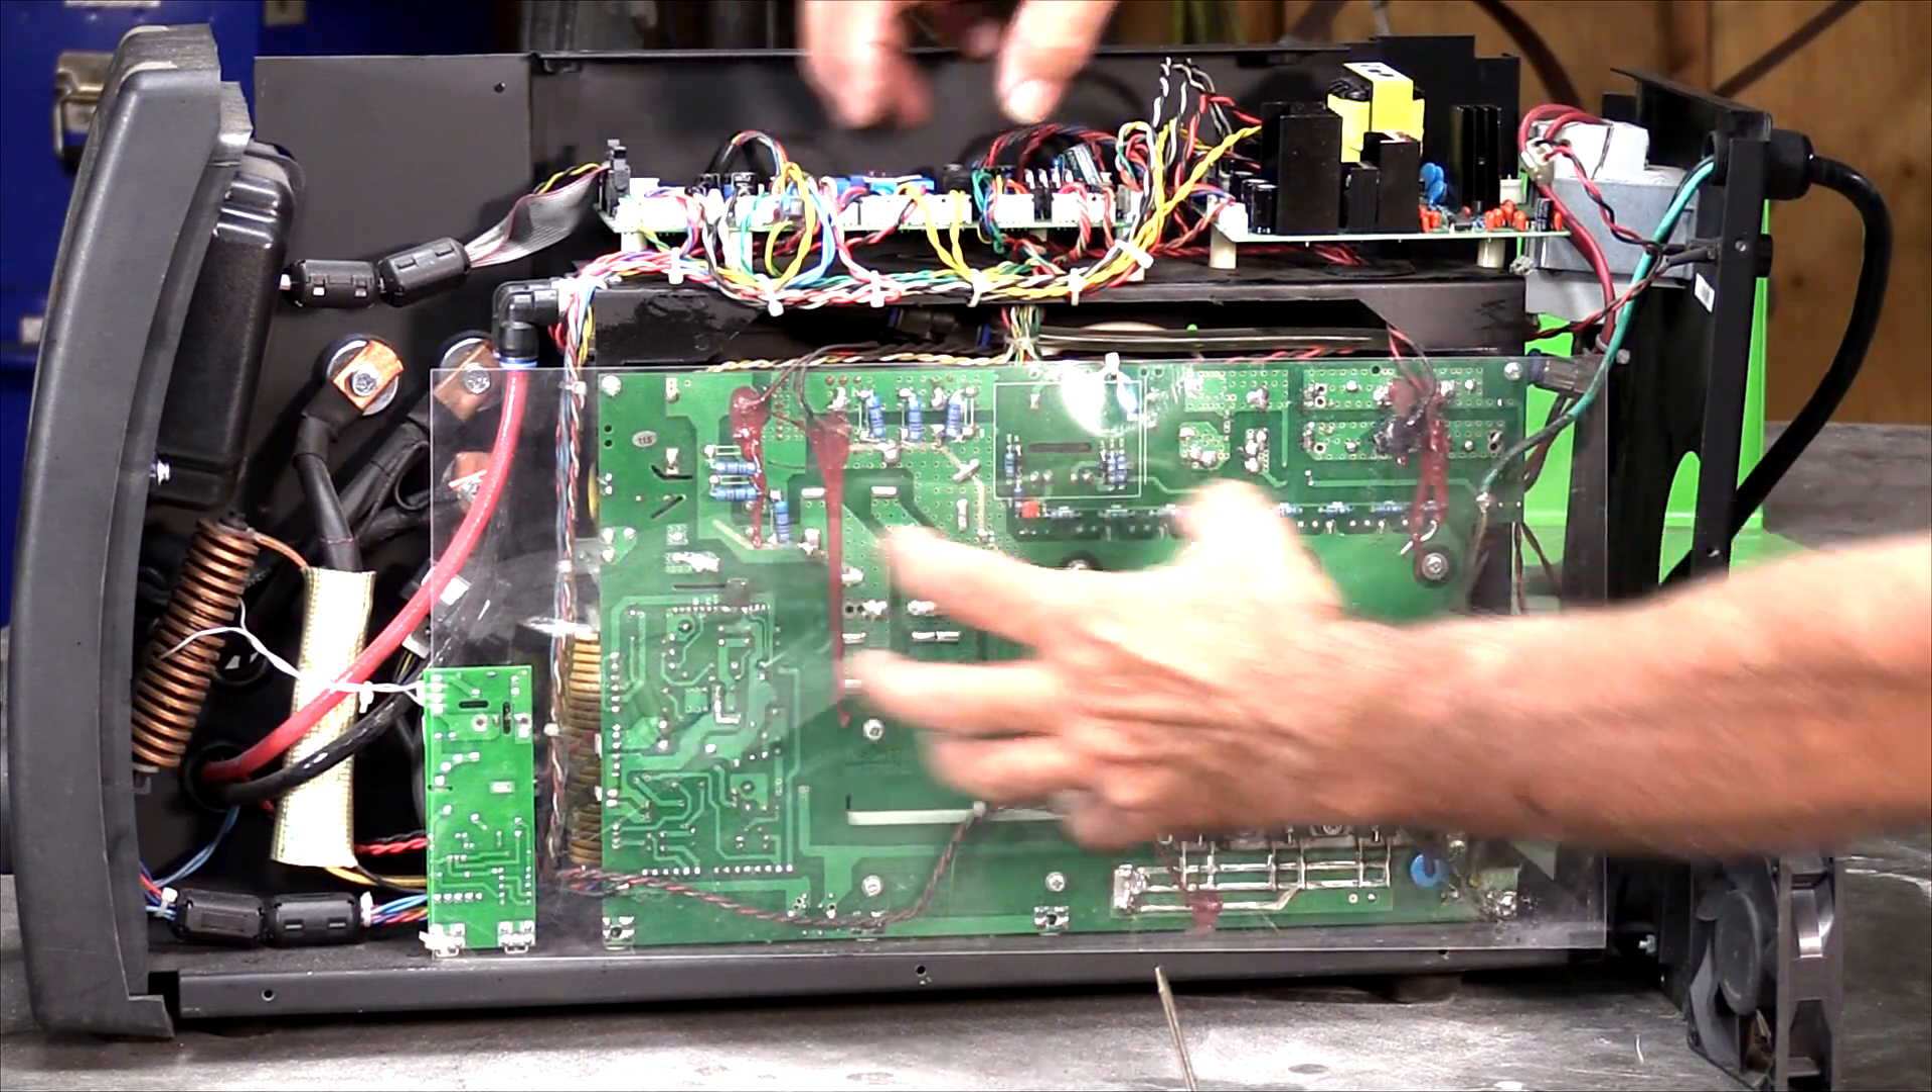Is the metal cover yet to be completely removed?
No.